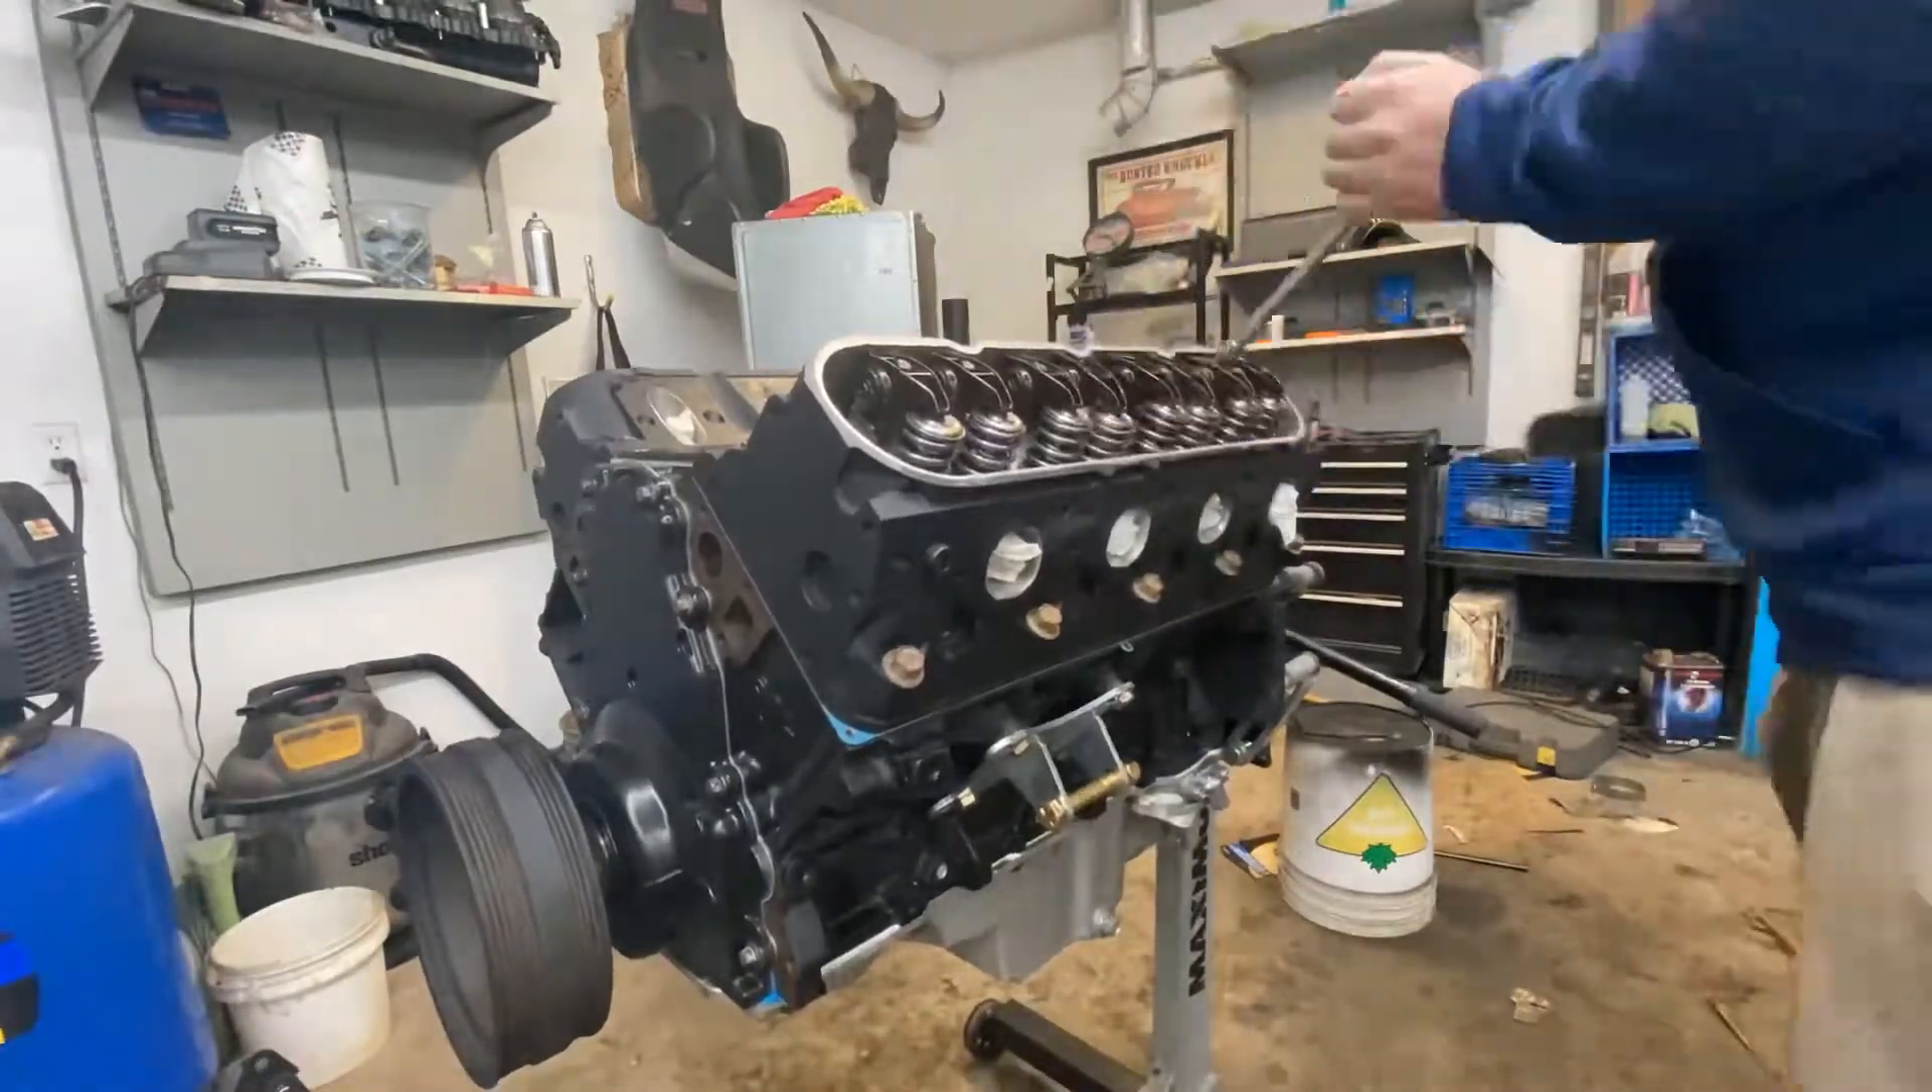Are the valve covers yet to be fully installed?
Yes.